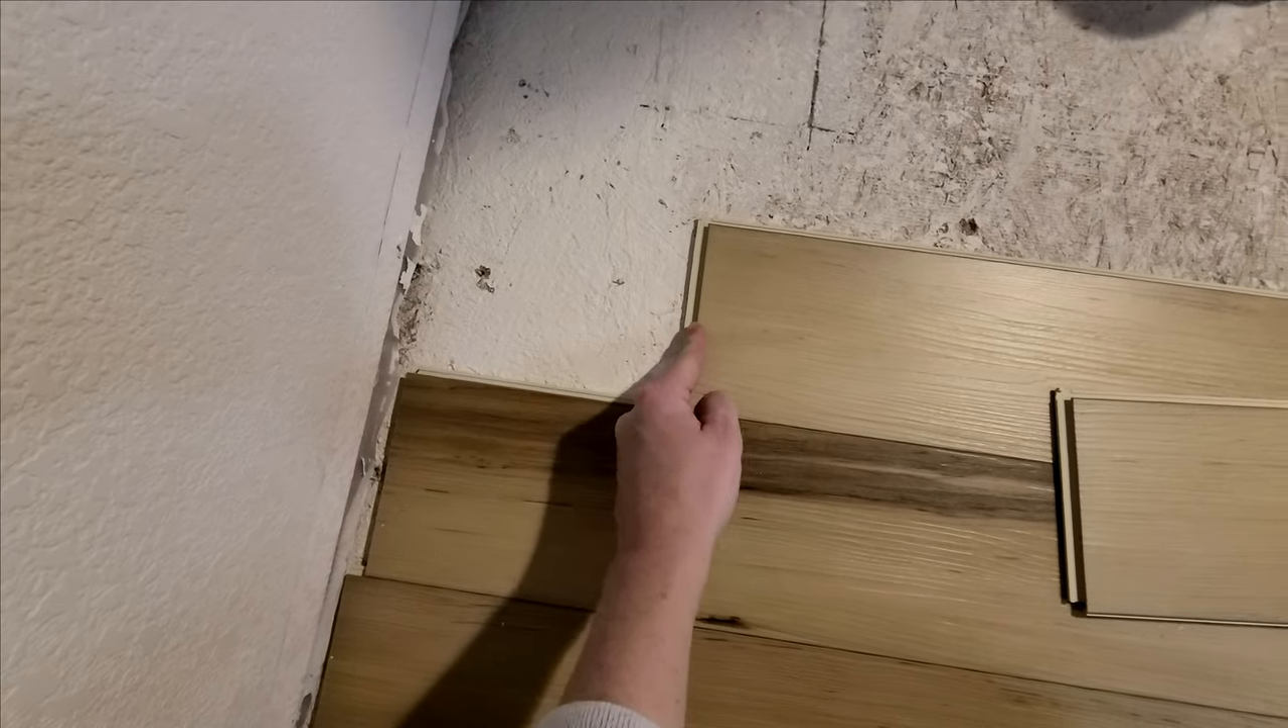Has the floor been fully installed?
No.